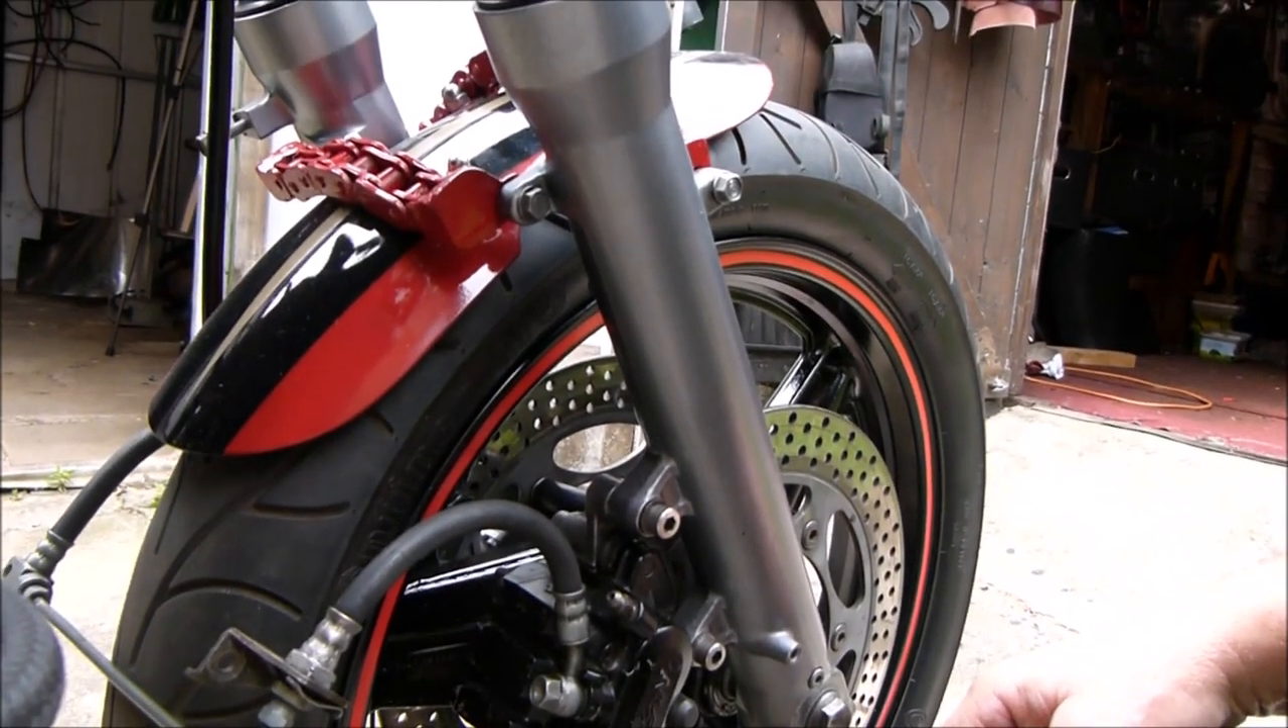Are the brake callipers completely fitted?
Yes.